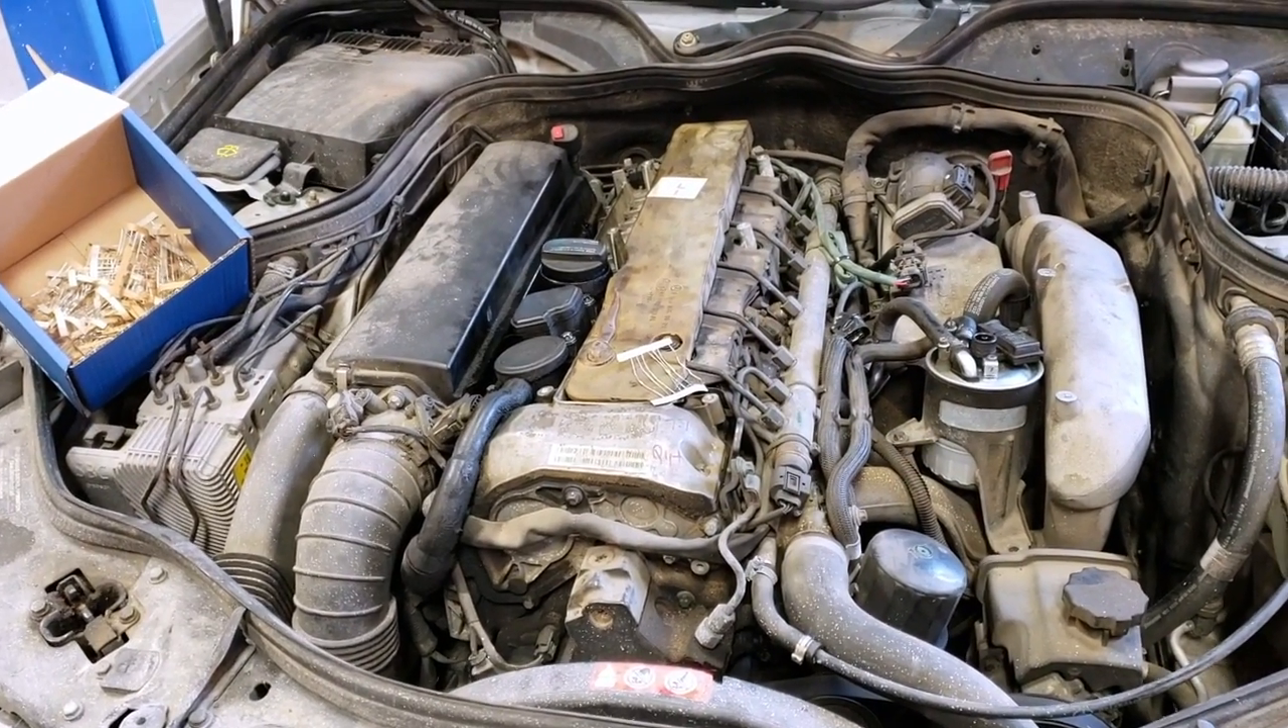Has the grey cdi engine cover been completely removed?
Yes.